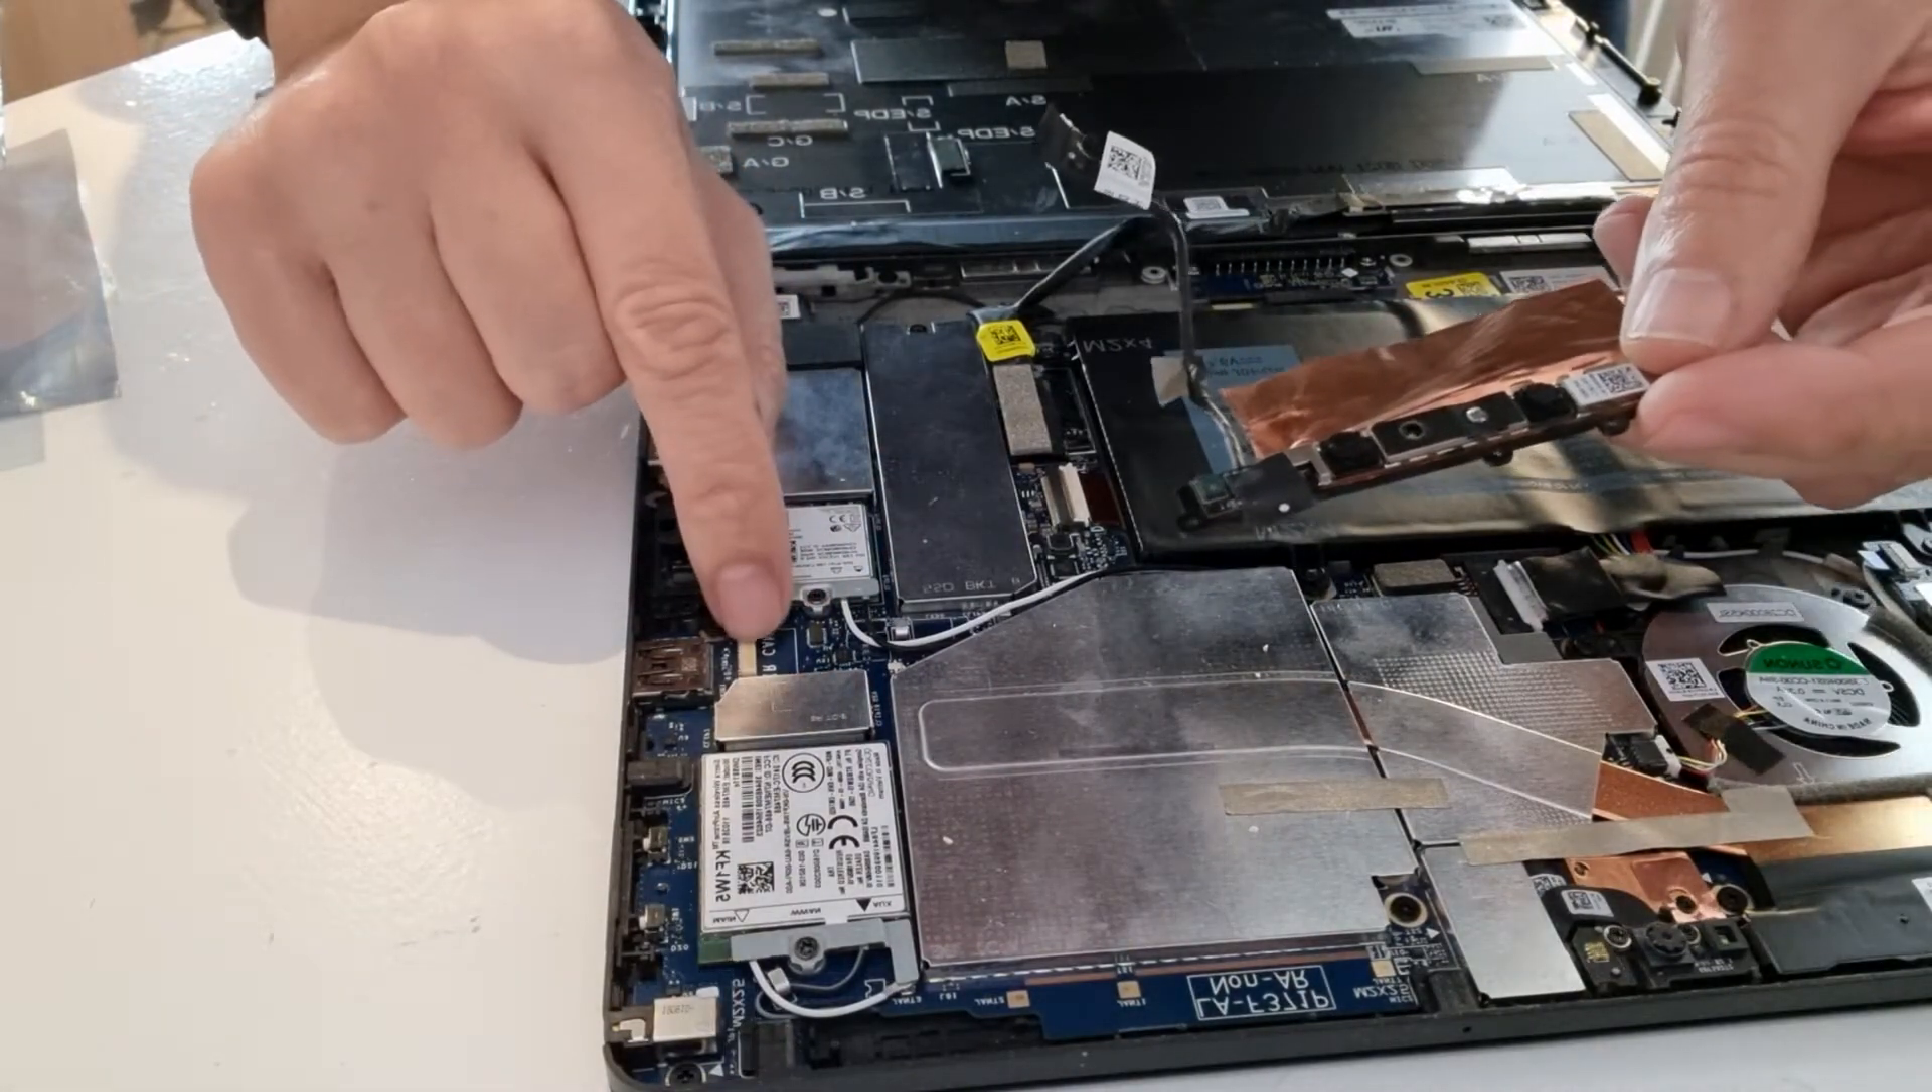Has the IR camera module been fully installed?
No.